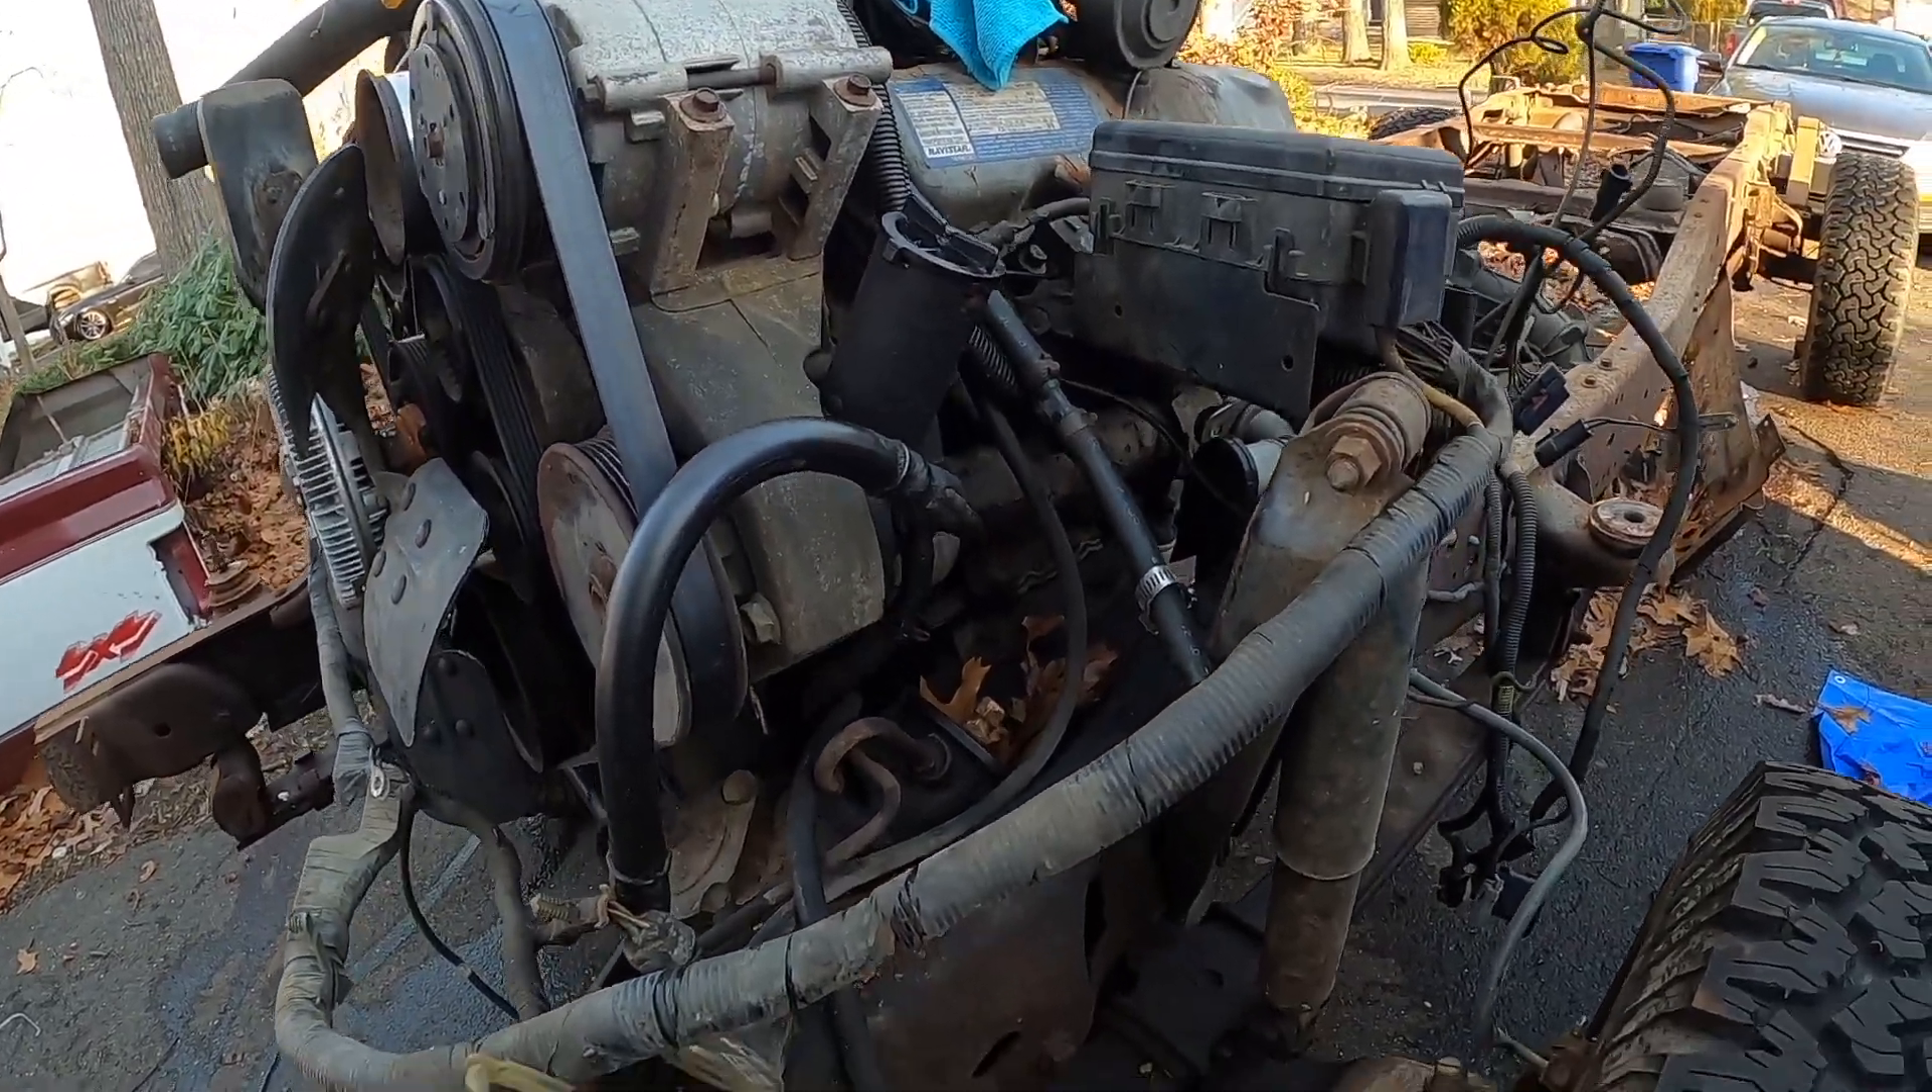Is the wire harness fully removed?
No.